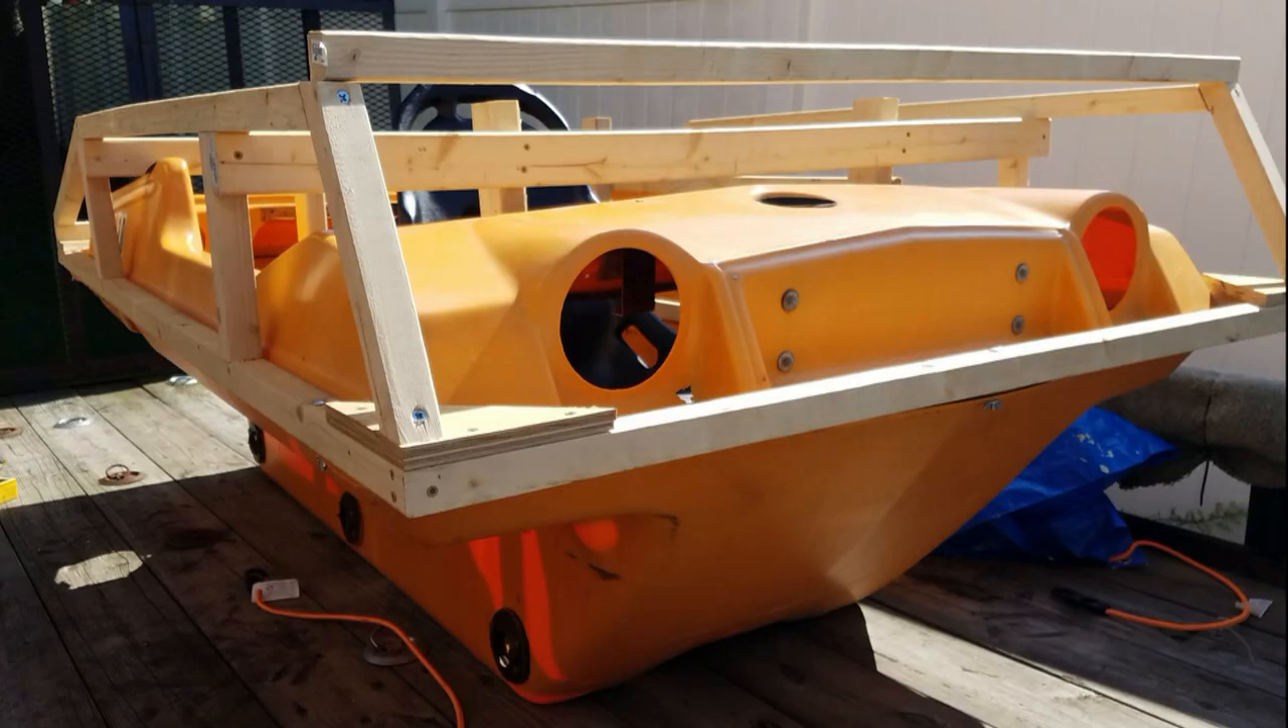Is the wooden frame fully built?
Yes.